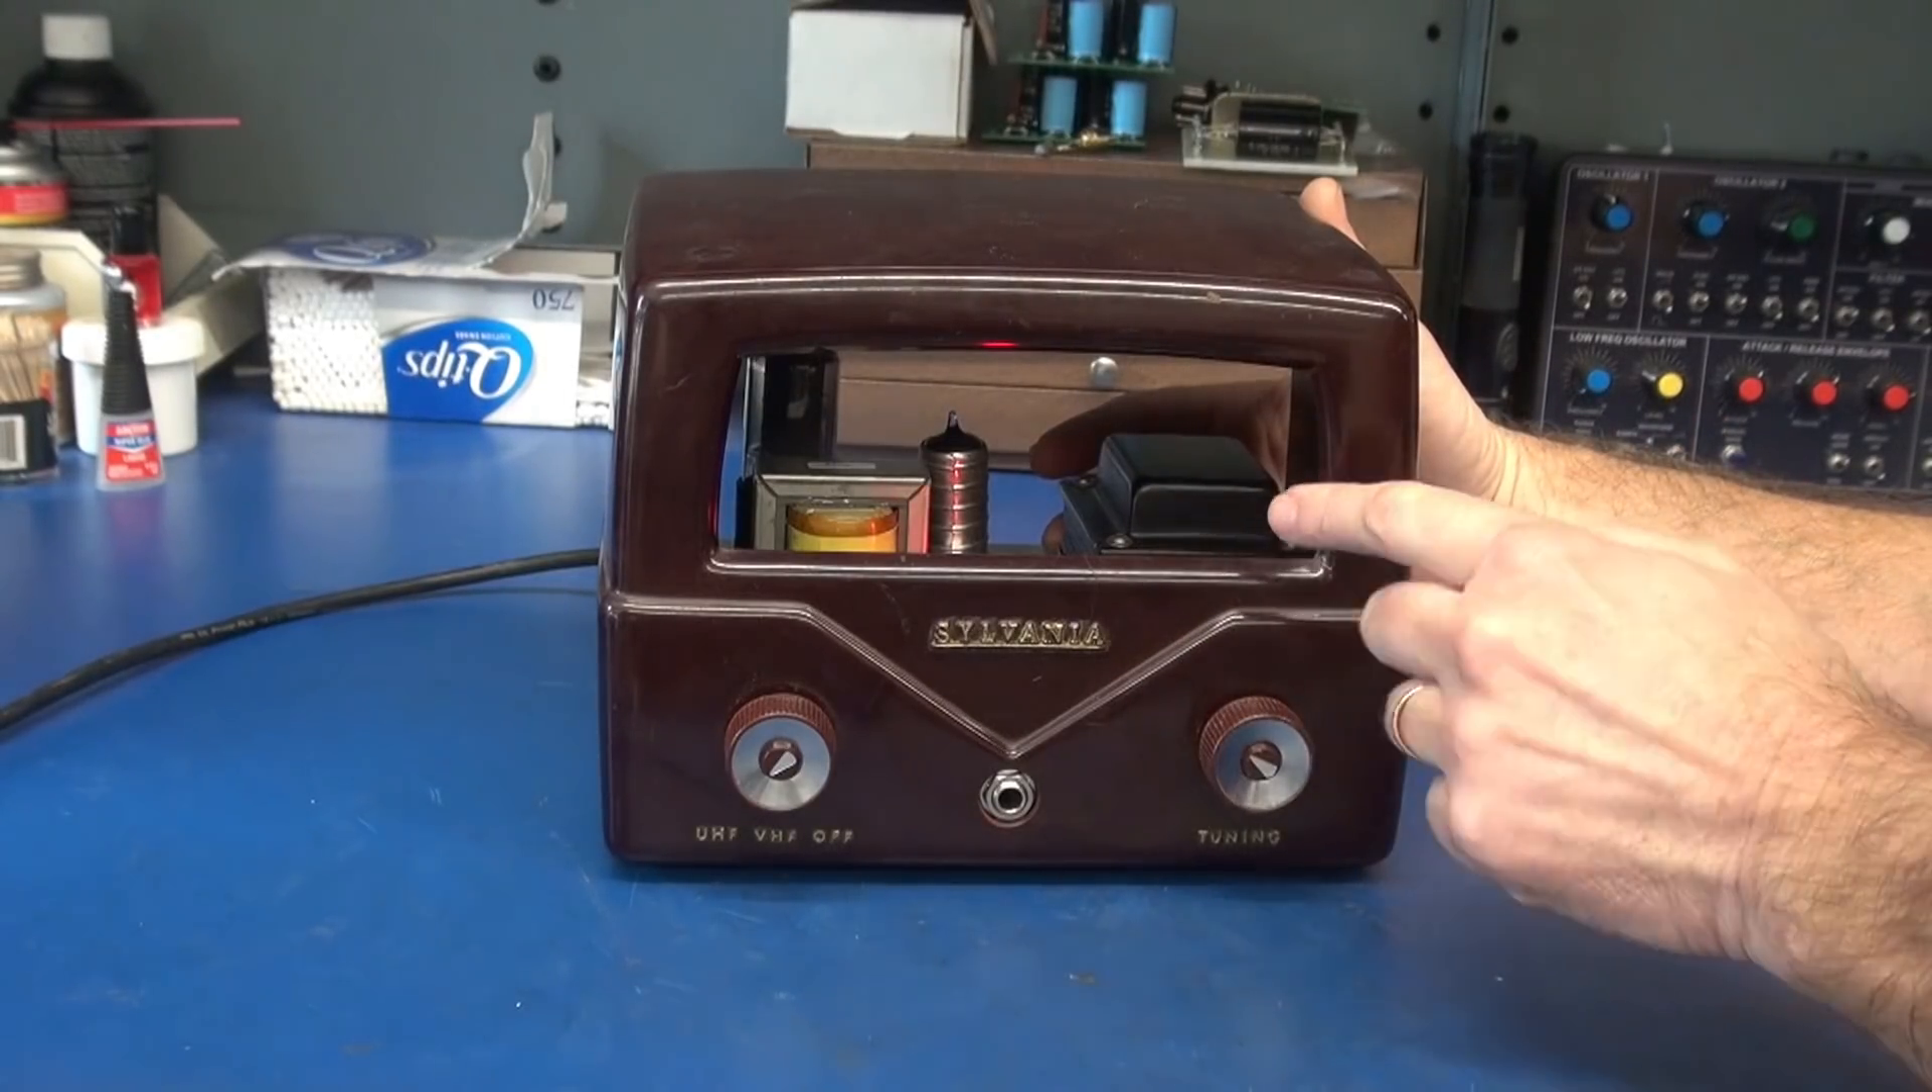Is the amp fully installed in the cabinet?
Yes.